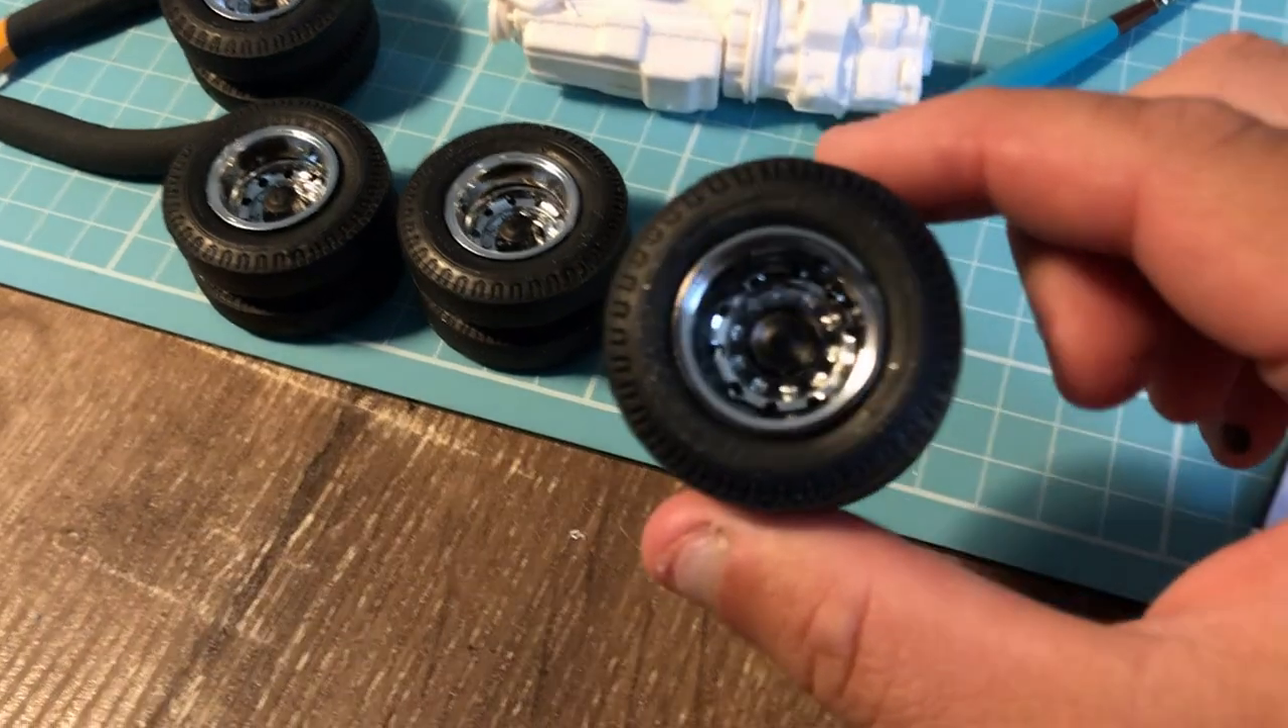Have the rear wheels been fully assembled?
Yes.